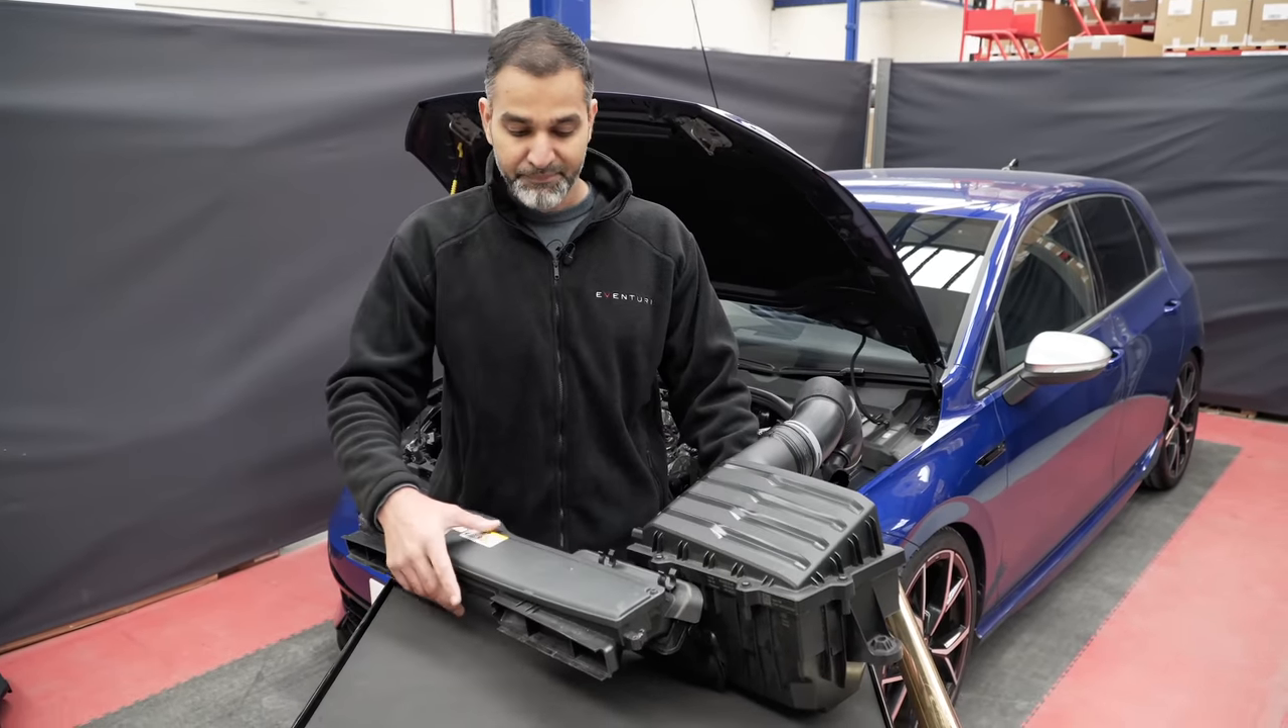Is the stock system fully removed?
Yes.